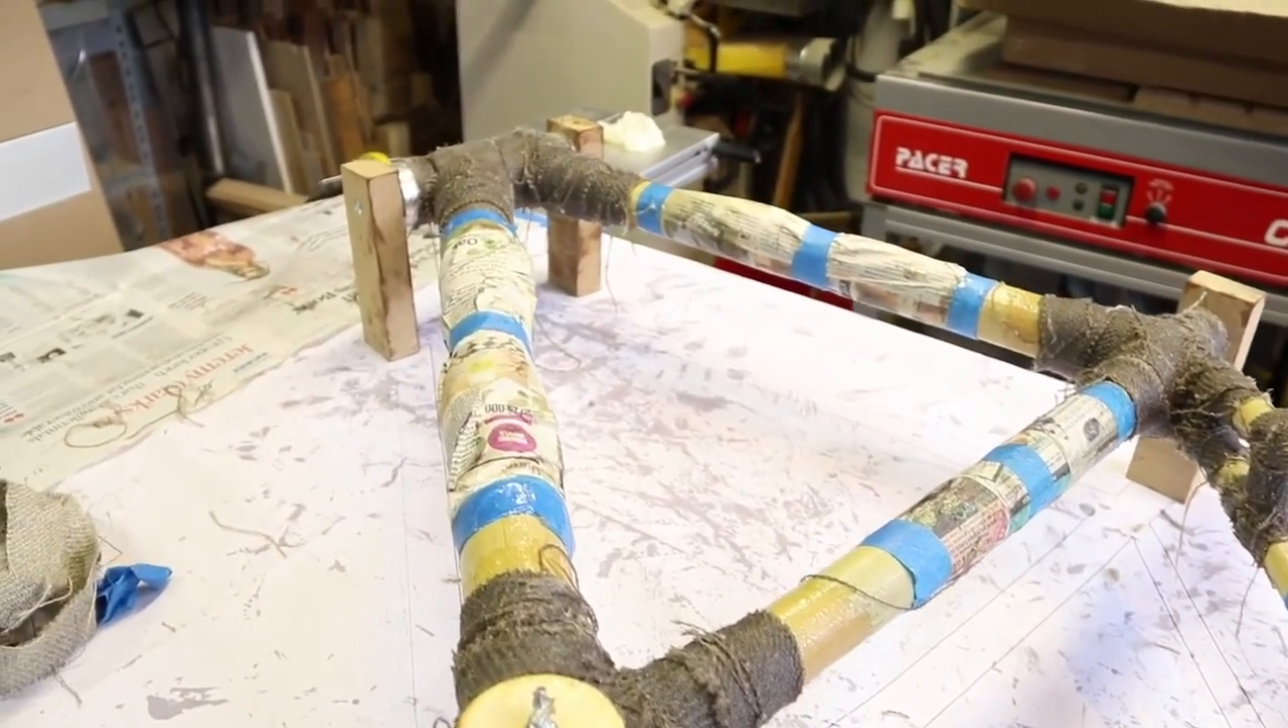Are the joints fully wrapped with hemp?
Yes.